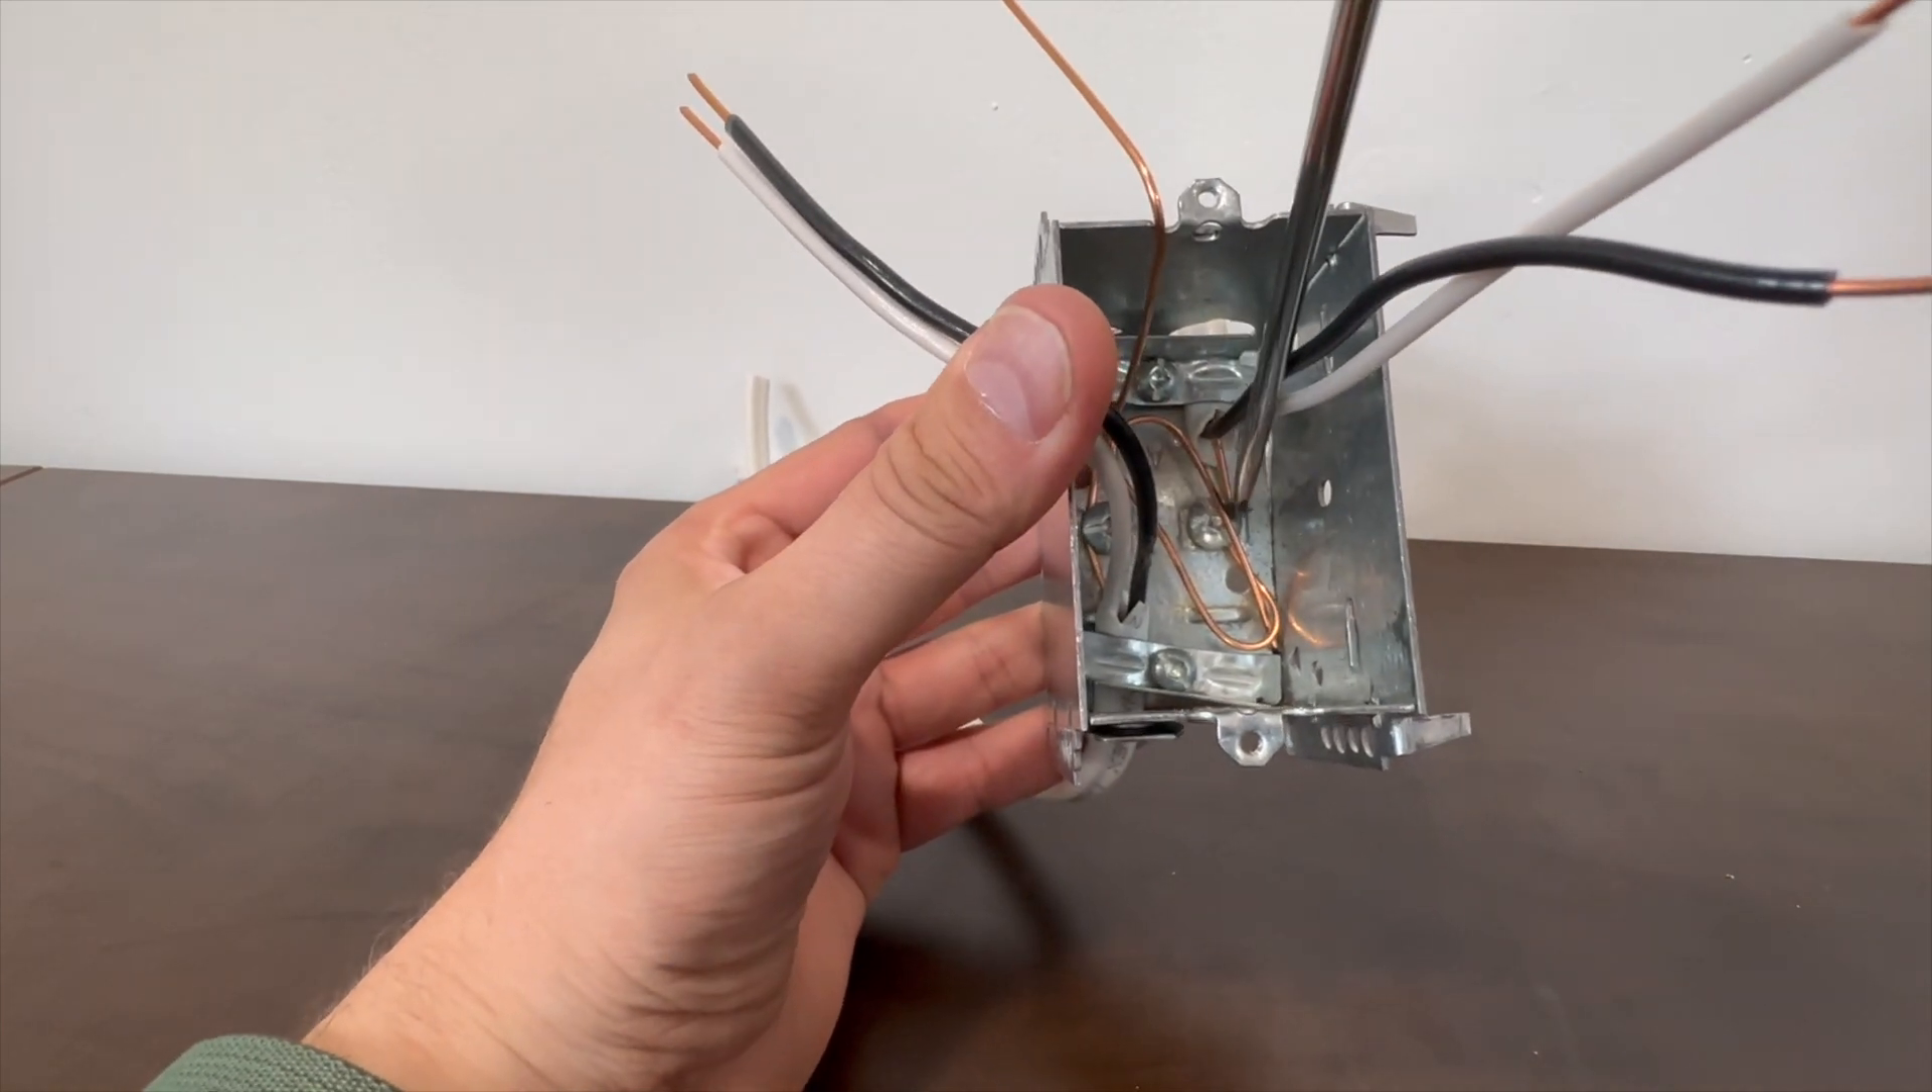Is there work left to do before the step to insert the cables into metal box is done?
No.